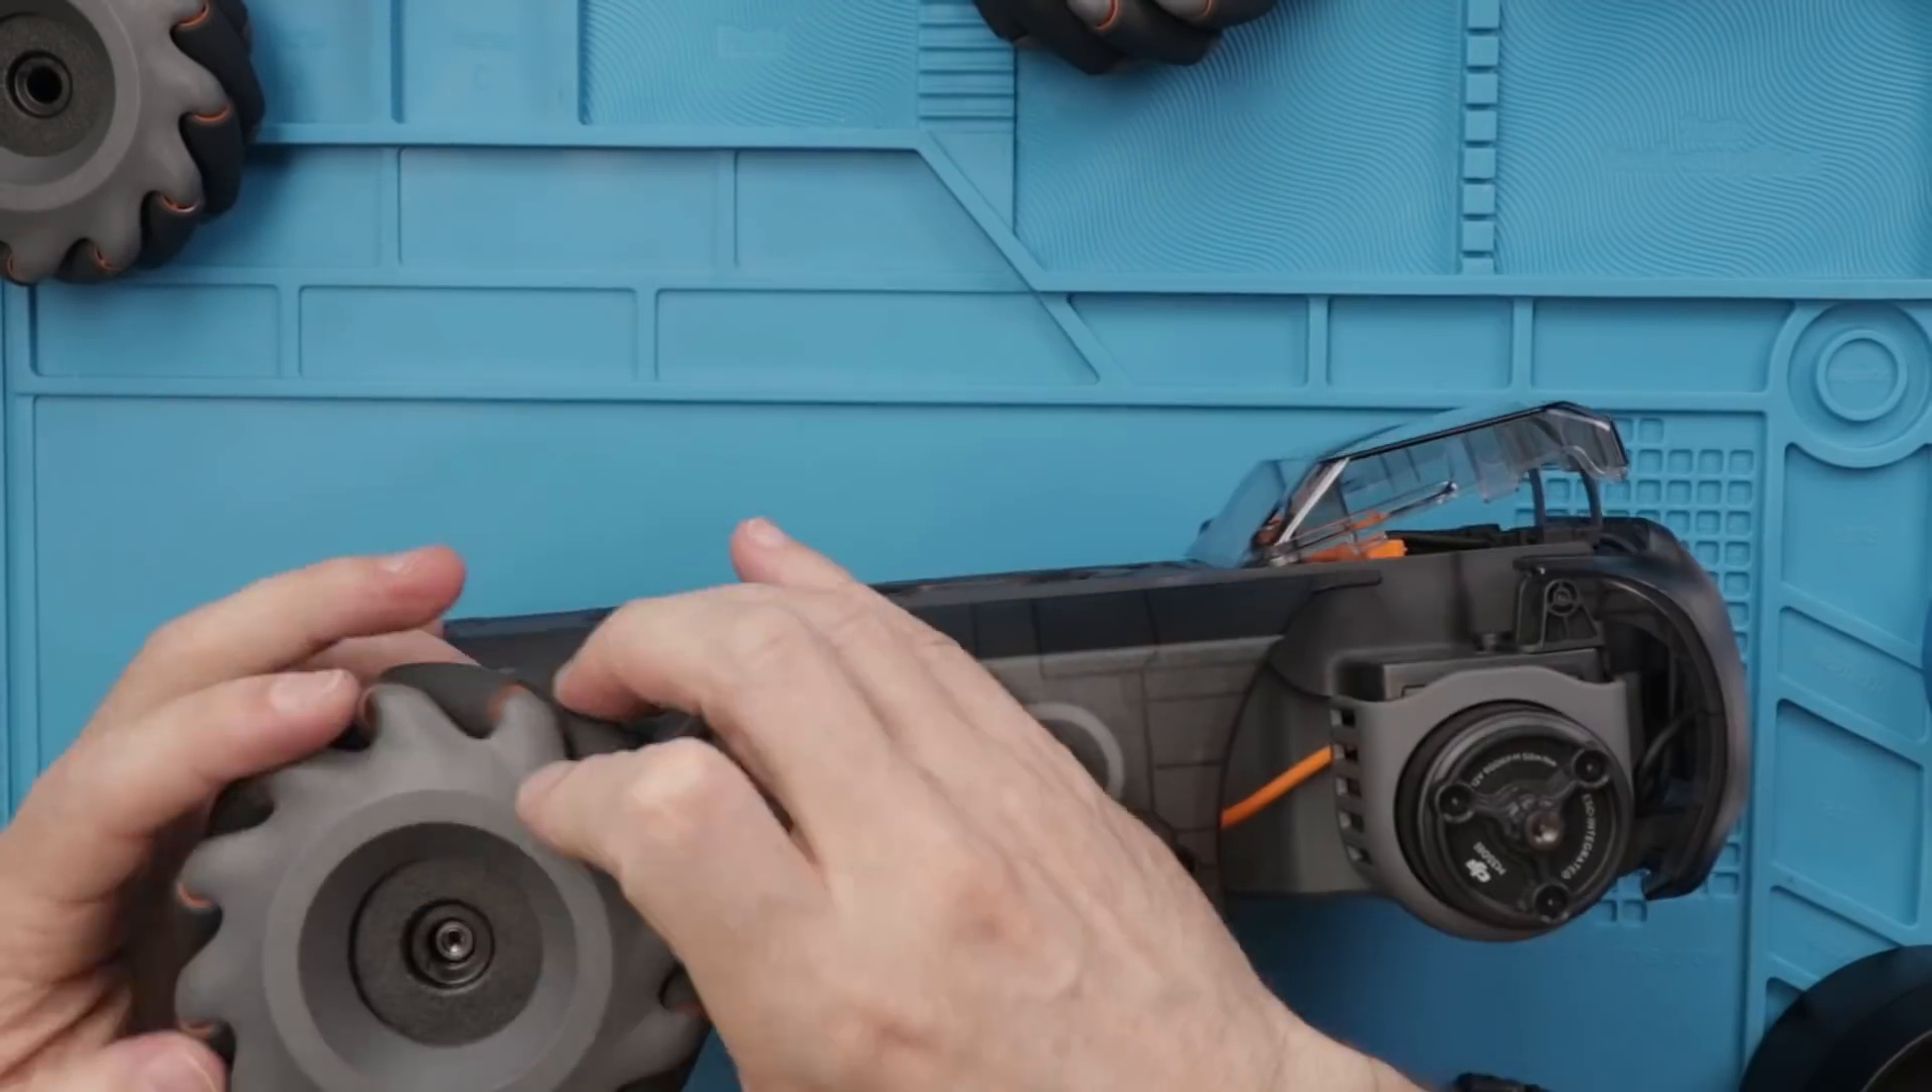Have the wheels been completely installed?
No.